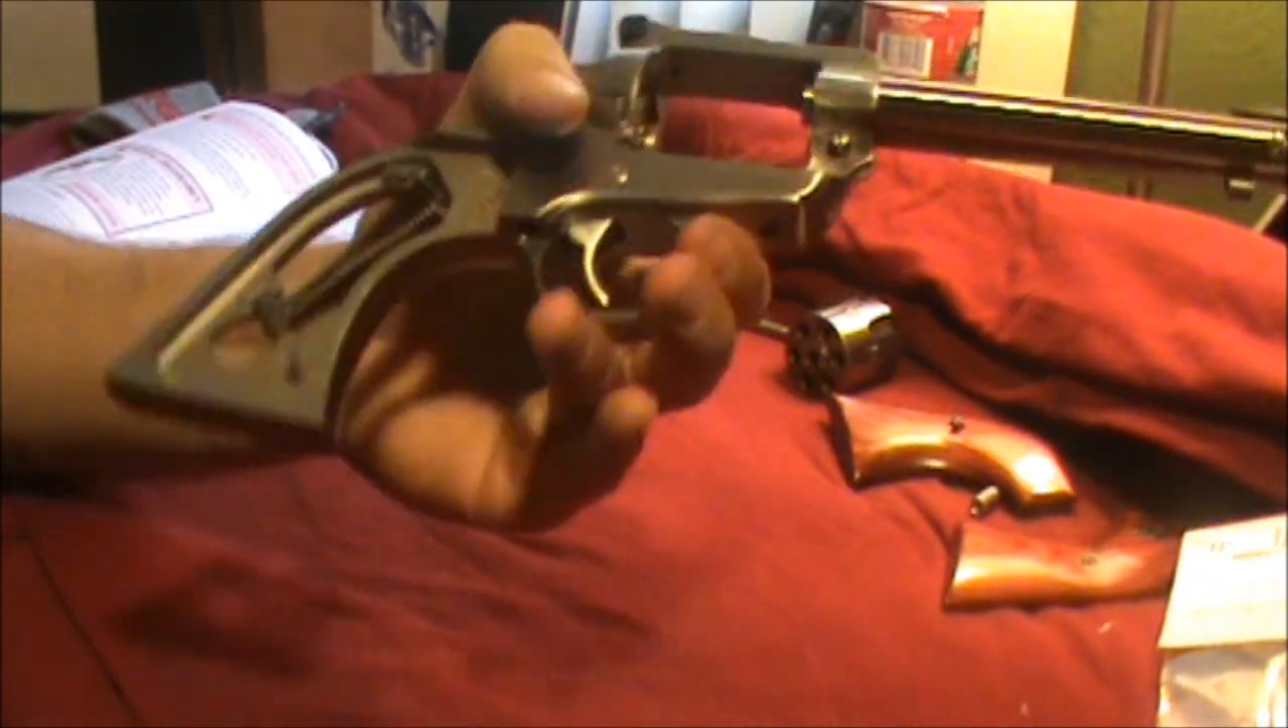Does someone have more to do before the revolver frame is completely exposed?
No.